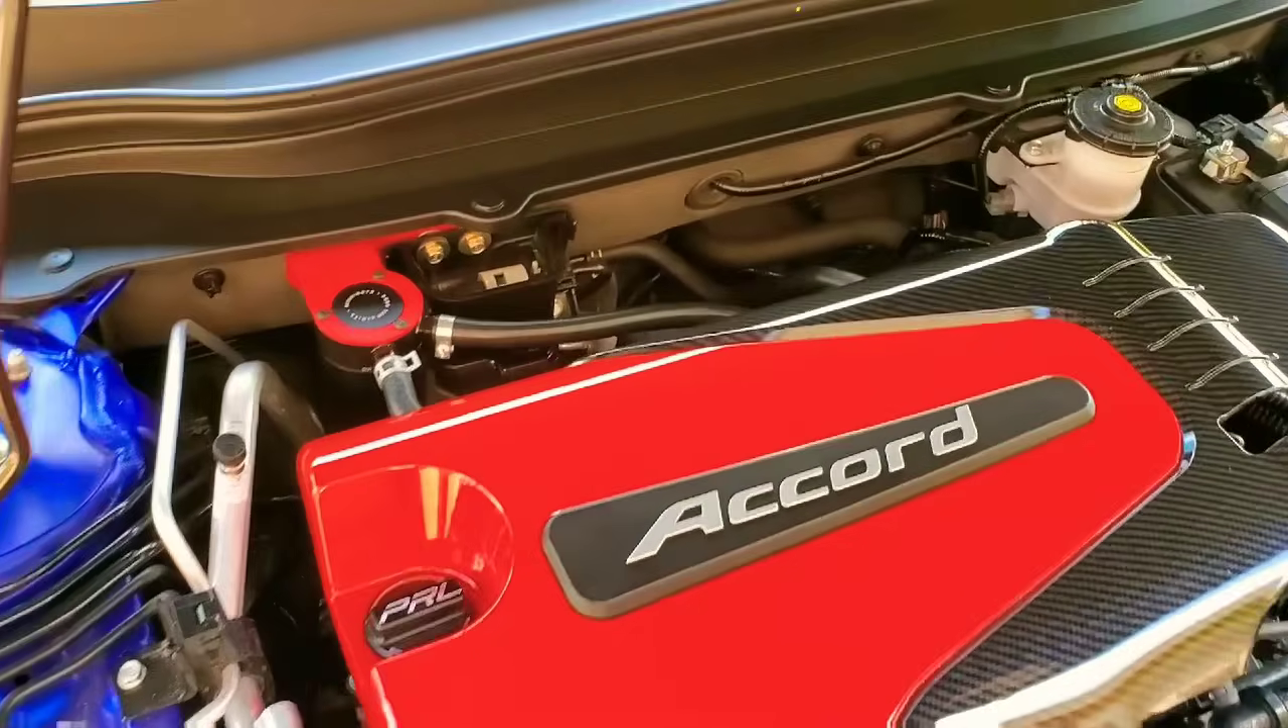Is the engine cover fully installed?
Yes.